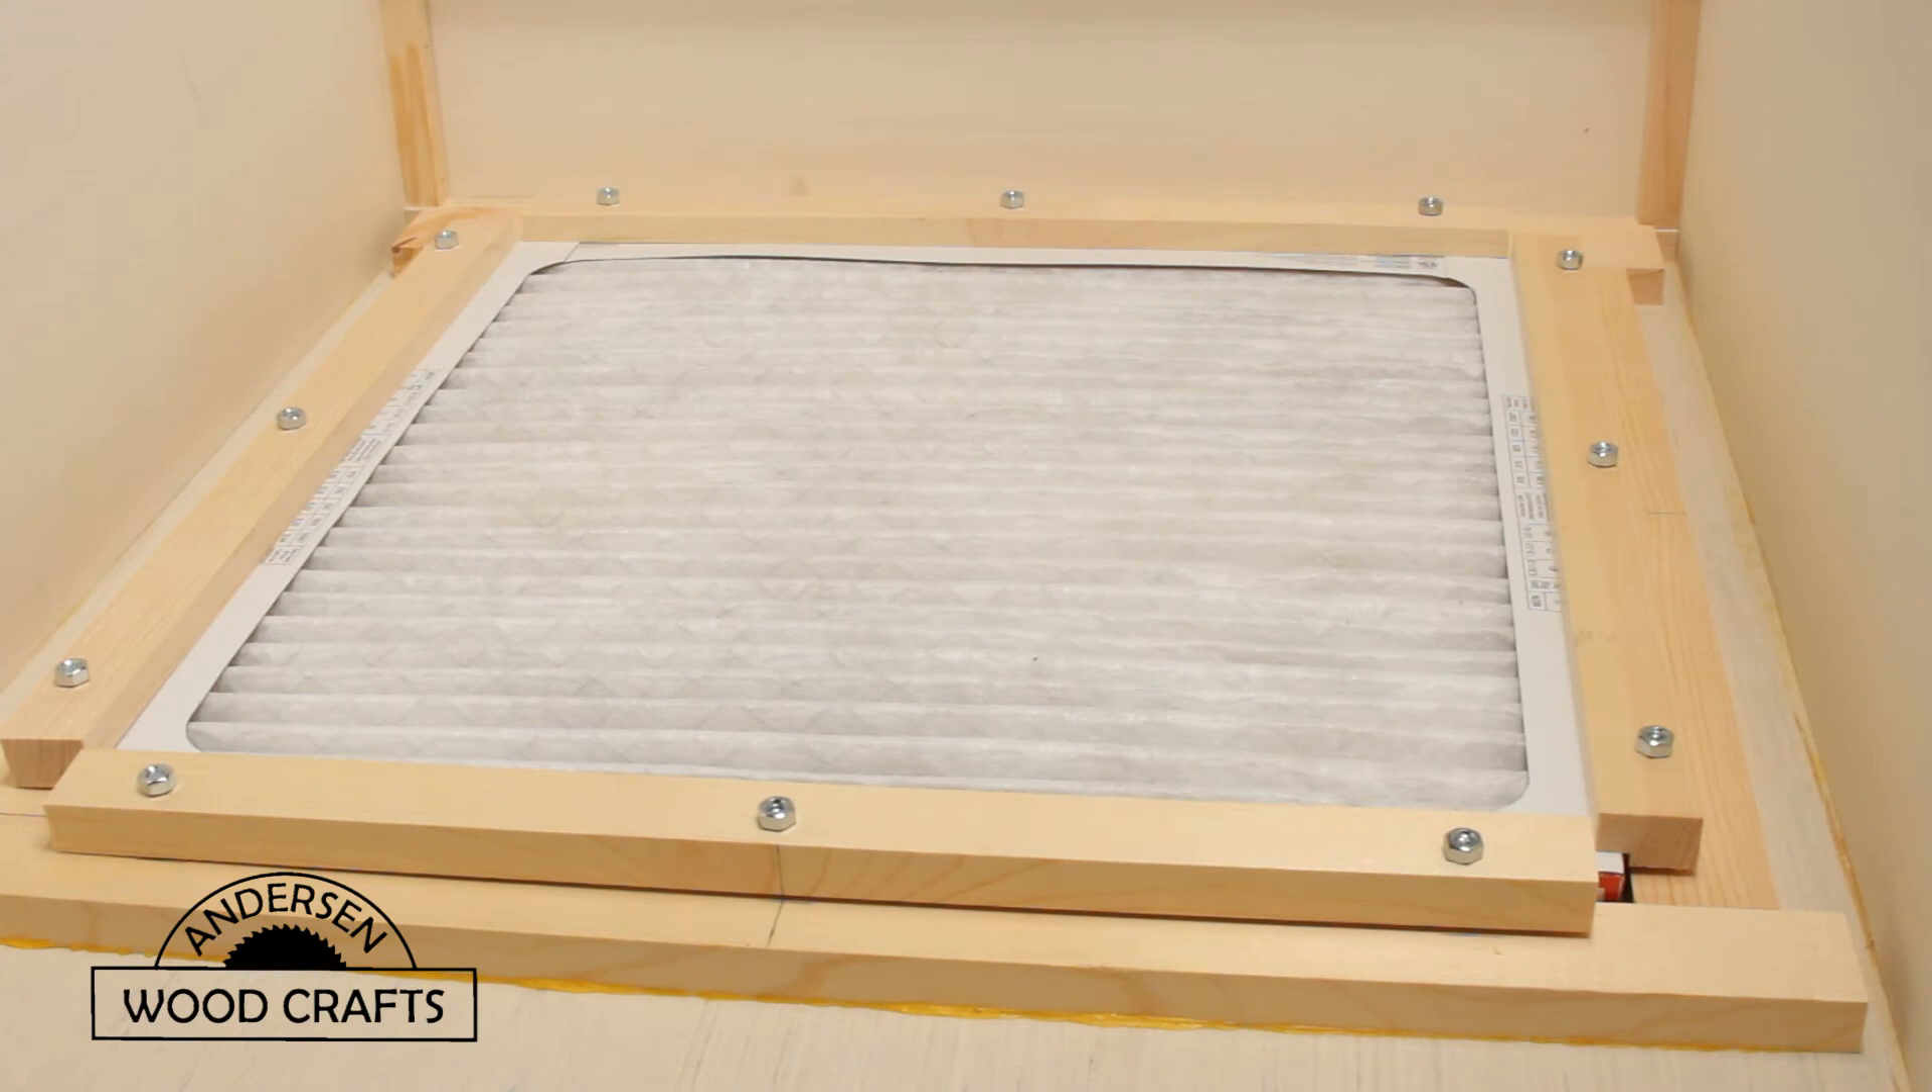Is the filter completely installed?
Yes.